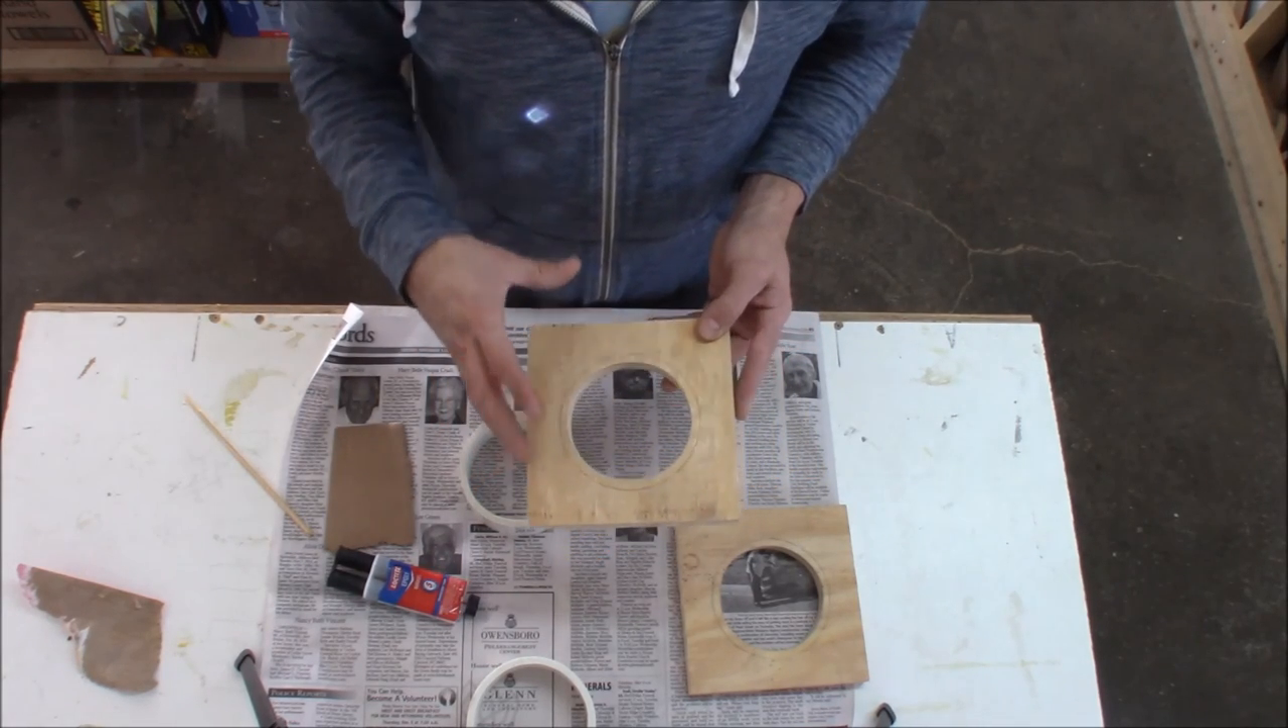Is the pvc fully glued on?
No.